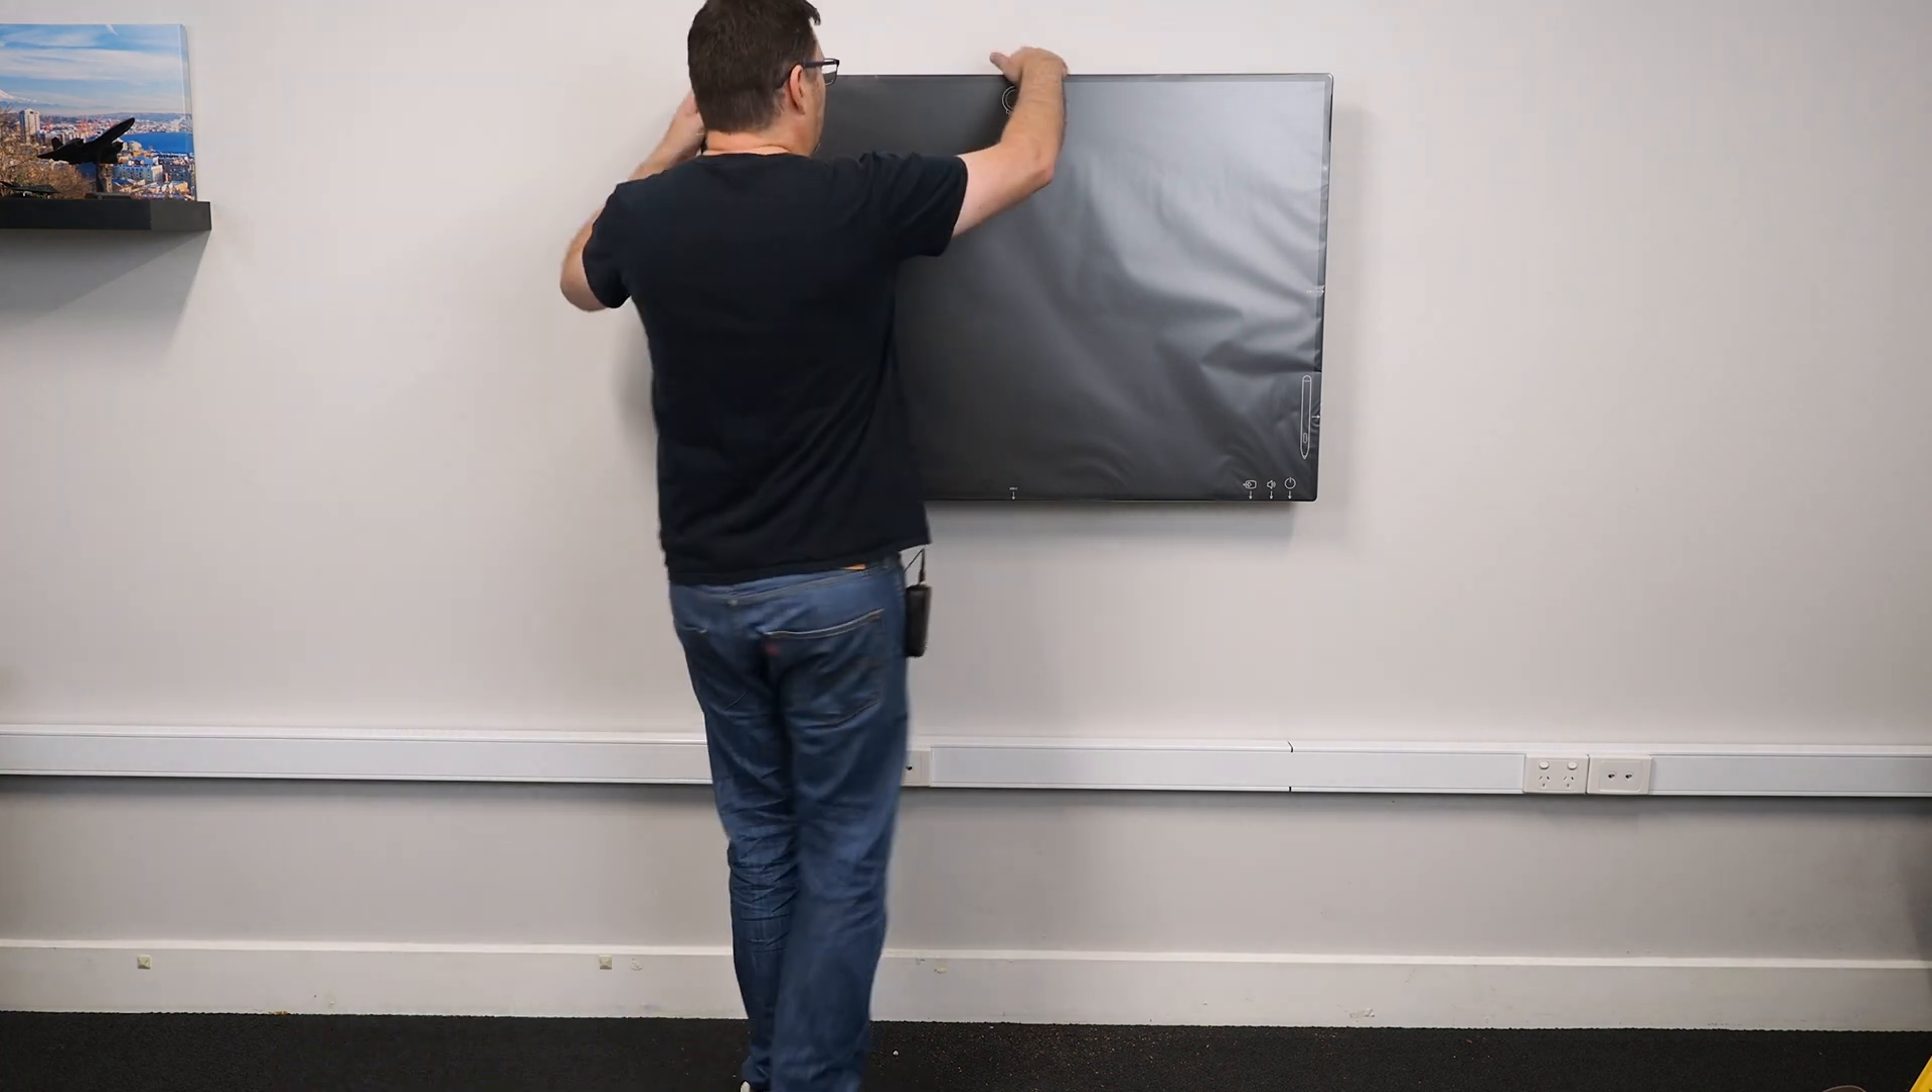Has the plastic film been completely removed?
No.